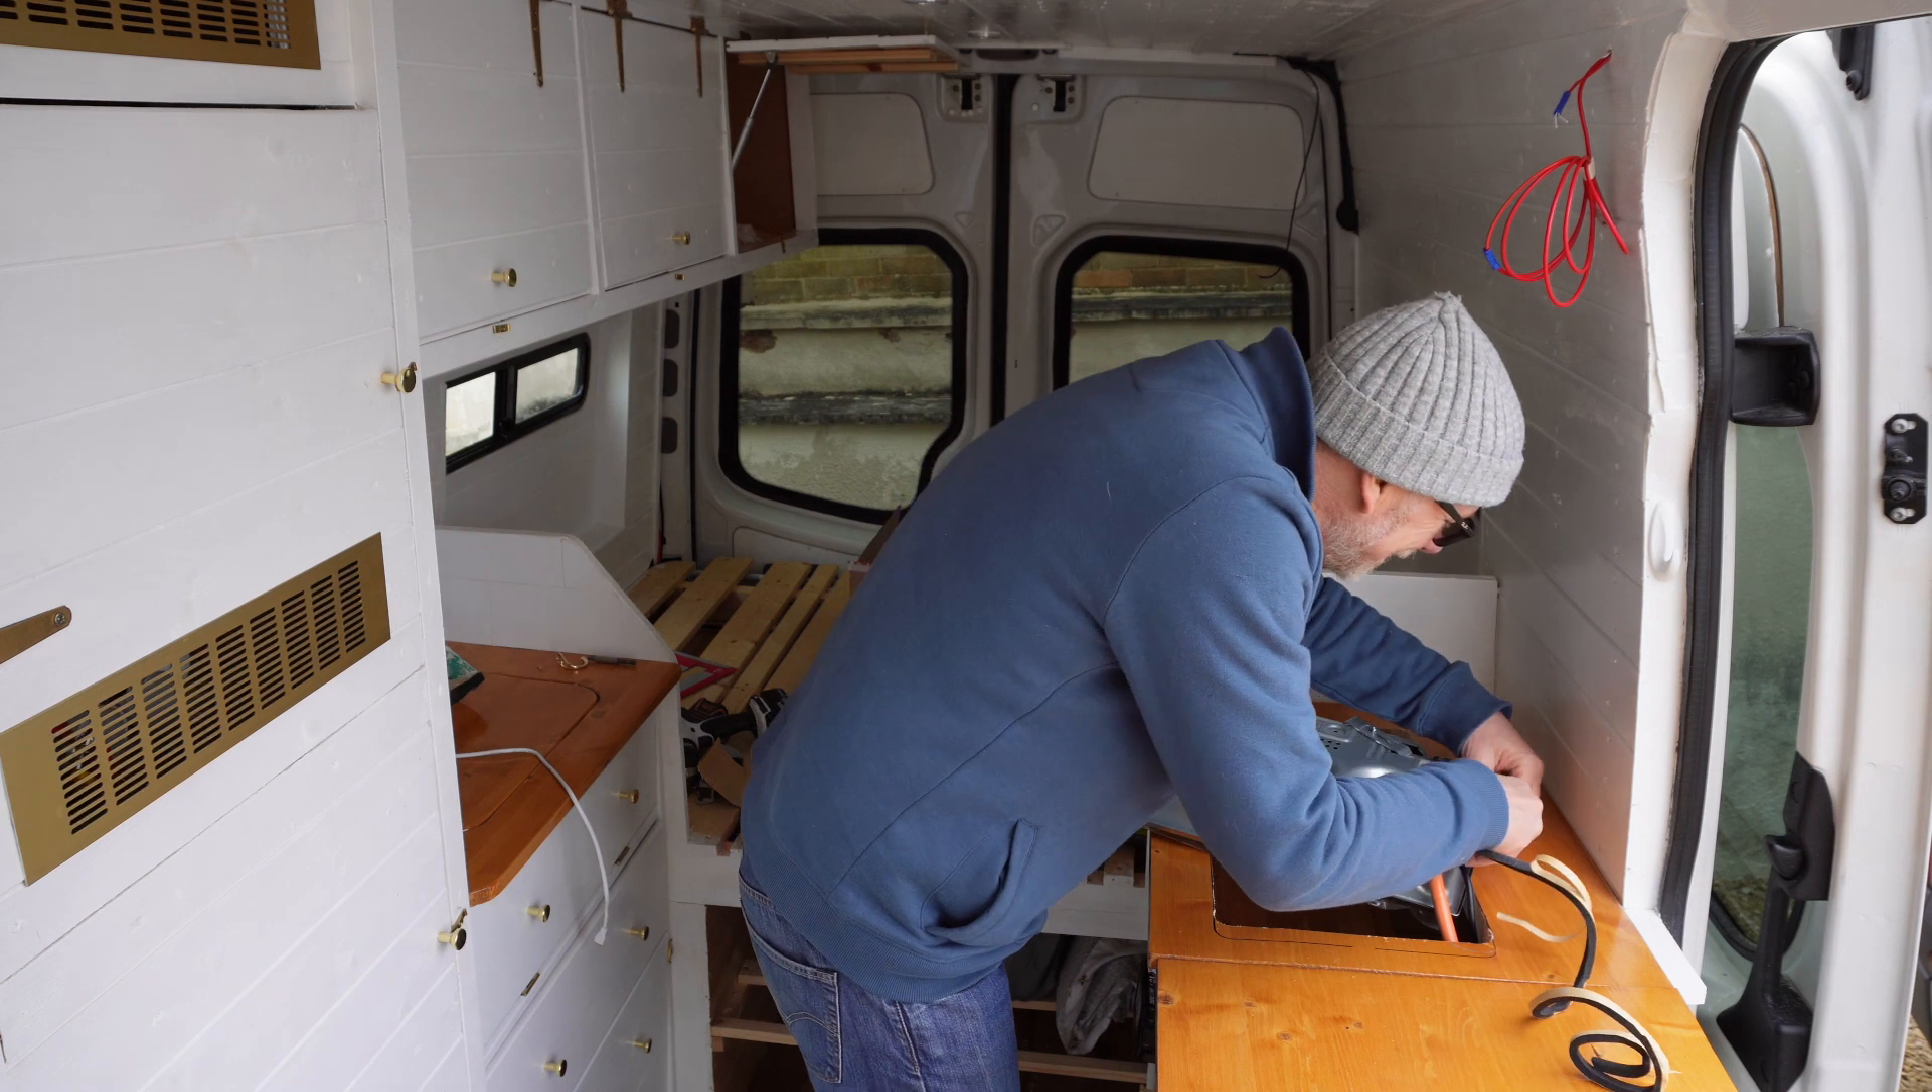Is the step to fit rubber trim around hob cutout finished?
No.